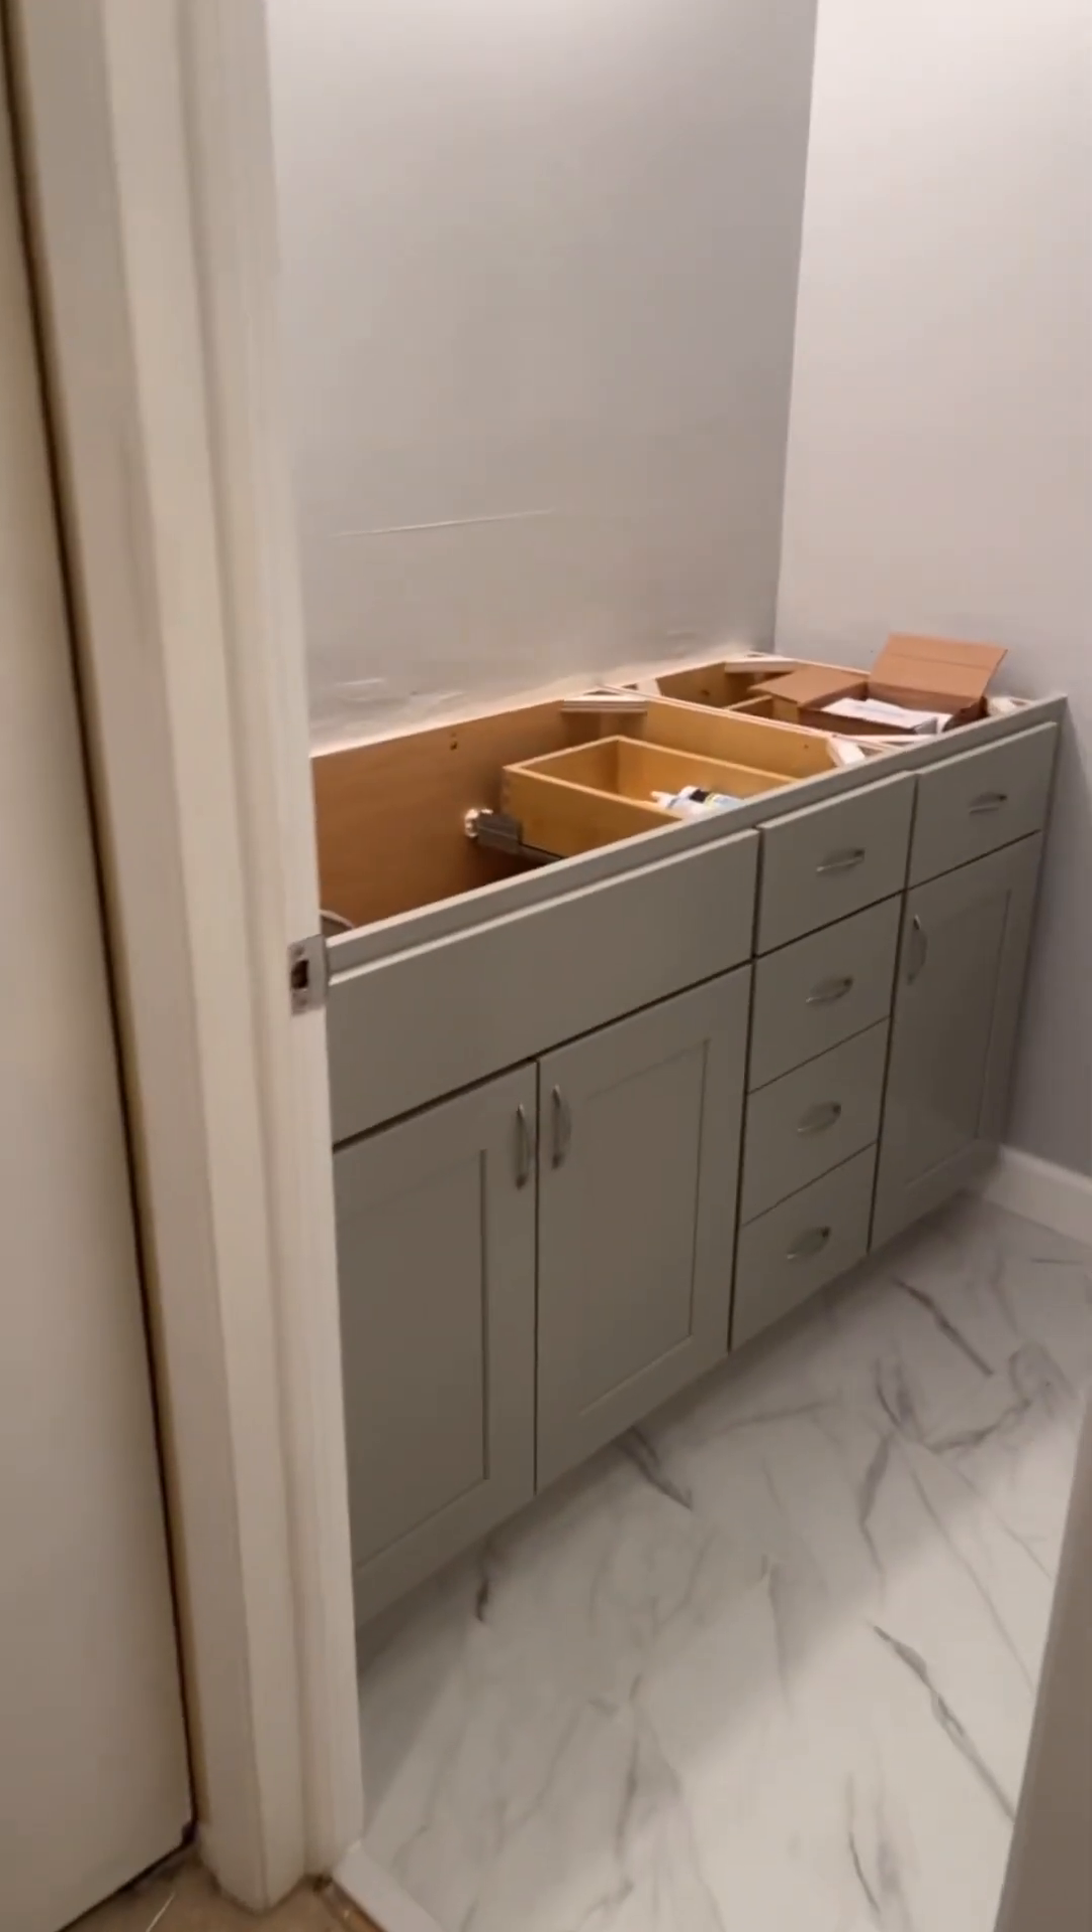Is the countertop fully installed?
No.